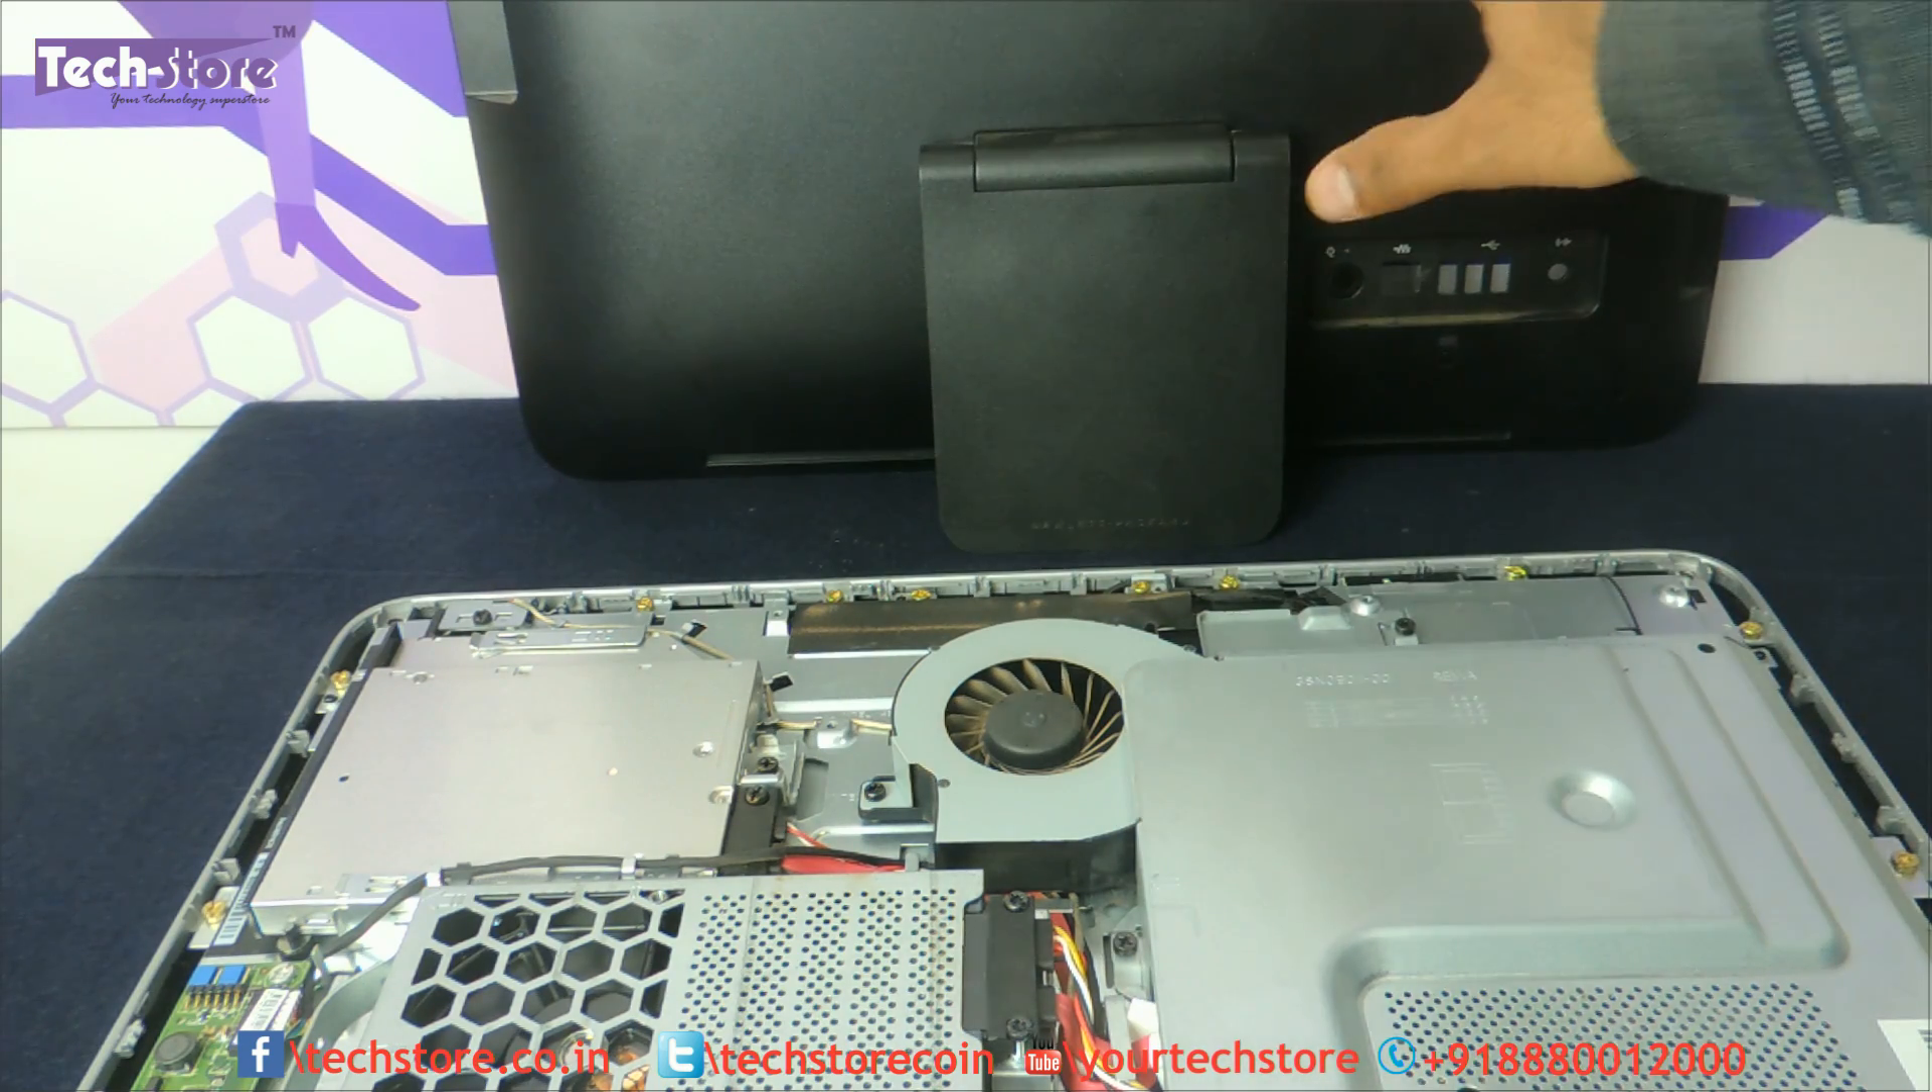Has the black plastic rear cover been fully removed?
Yes.